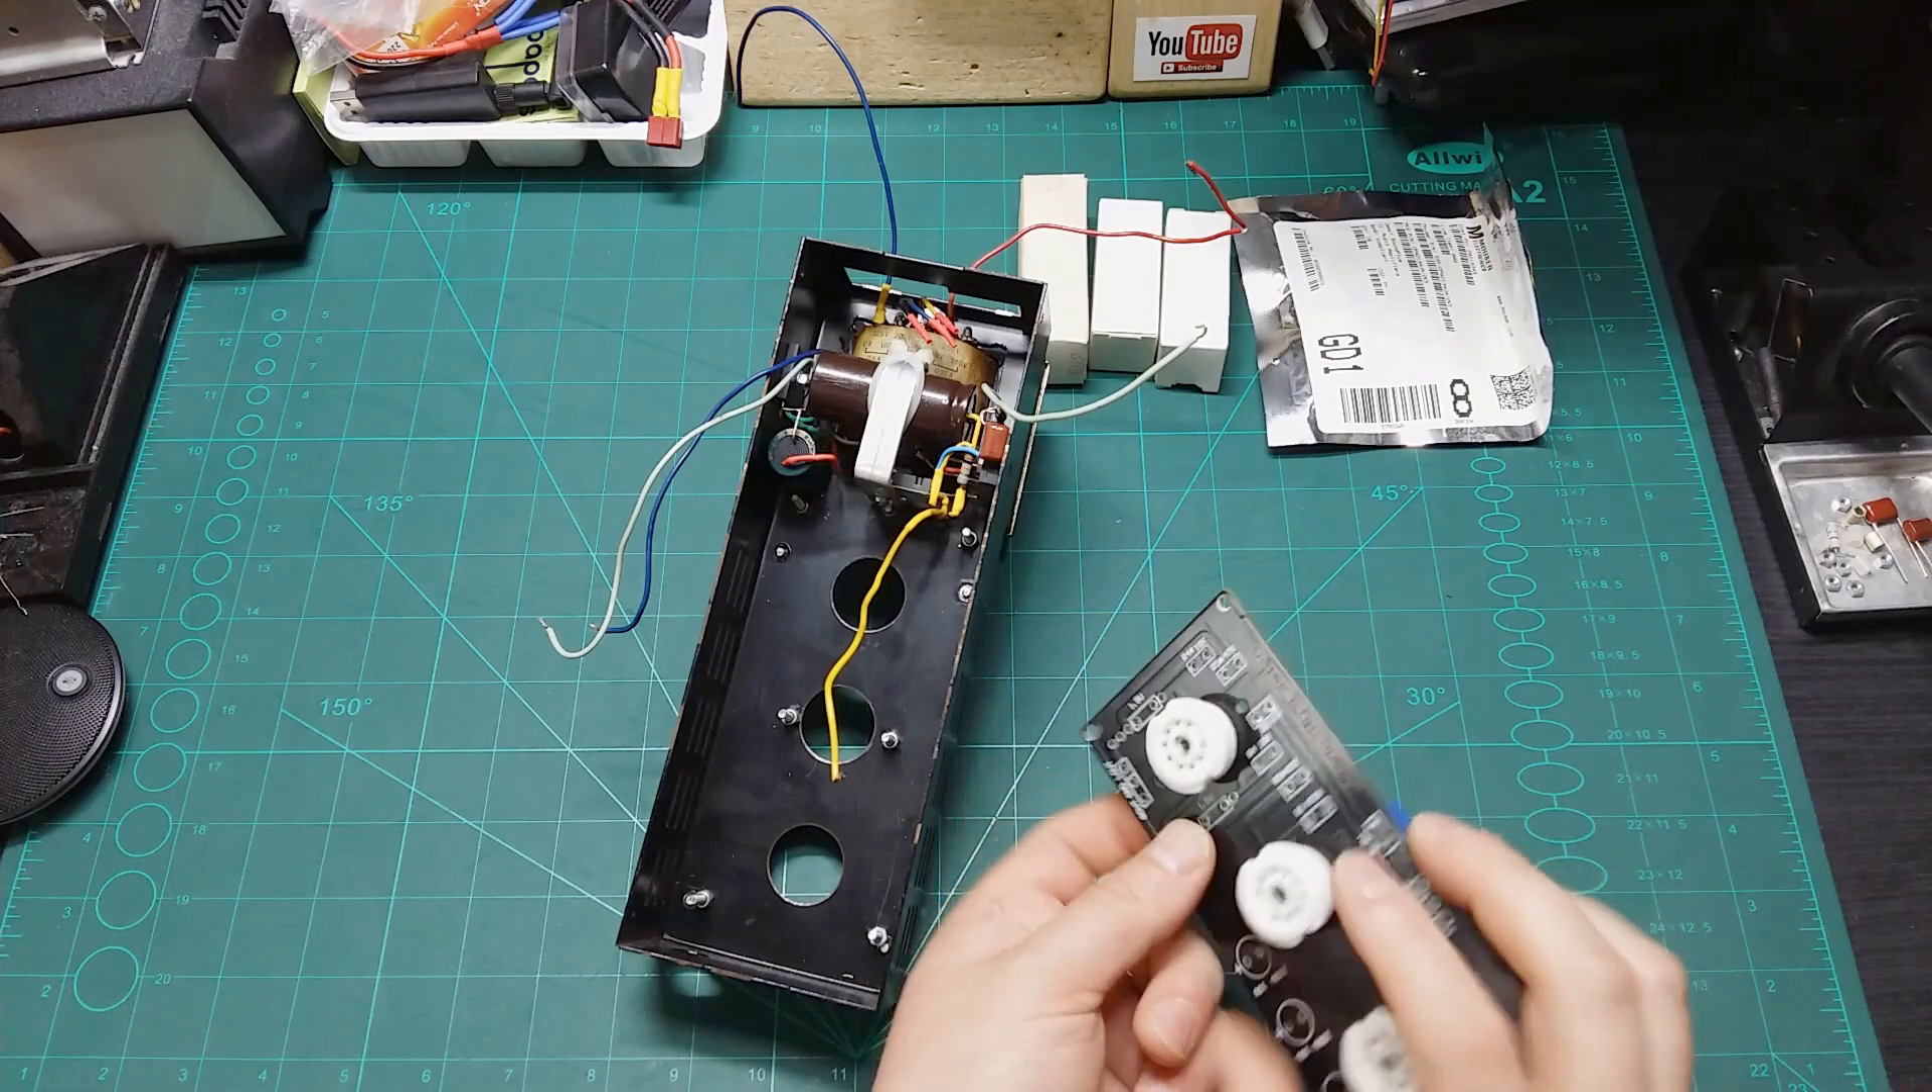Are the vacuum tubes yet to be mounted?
Yes.